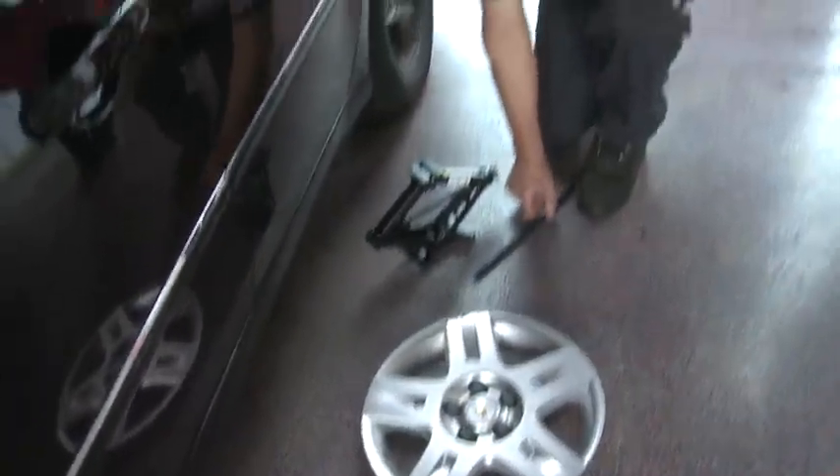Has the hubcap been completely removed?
Yes.